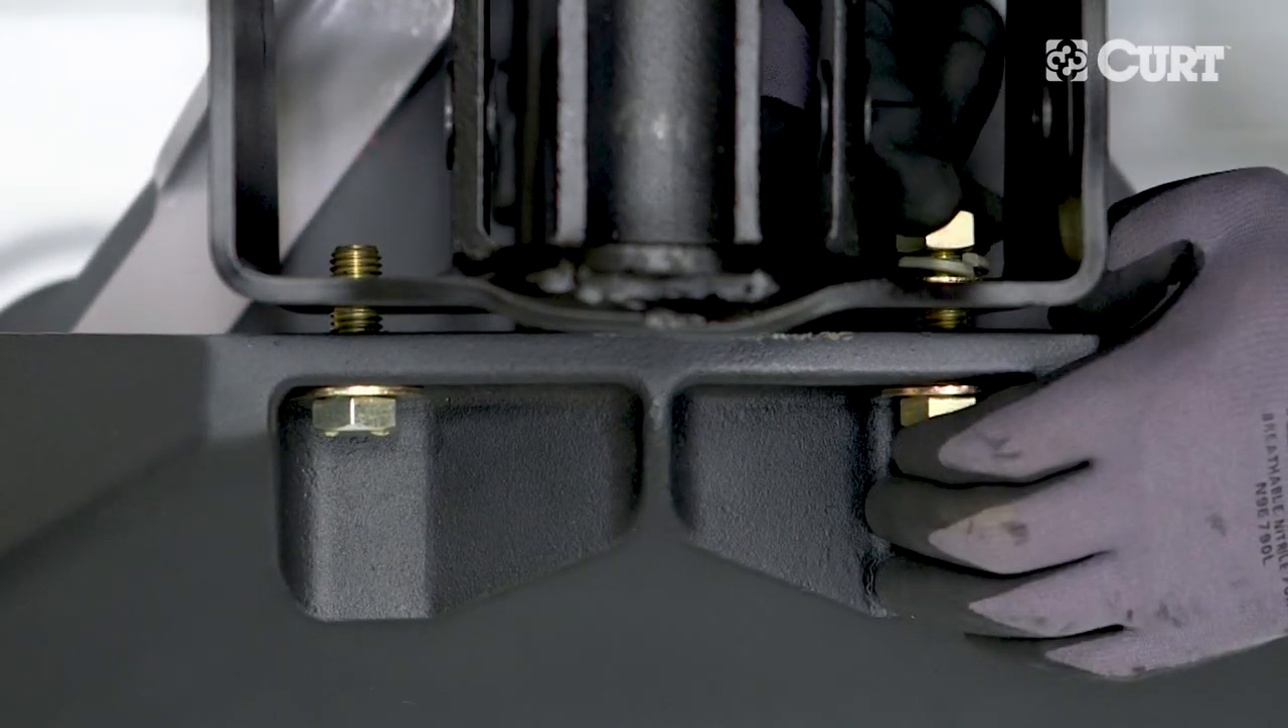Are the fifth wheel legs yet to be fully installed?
Yes.